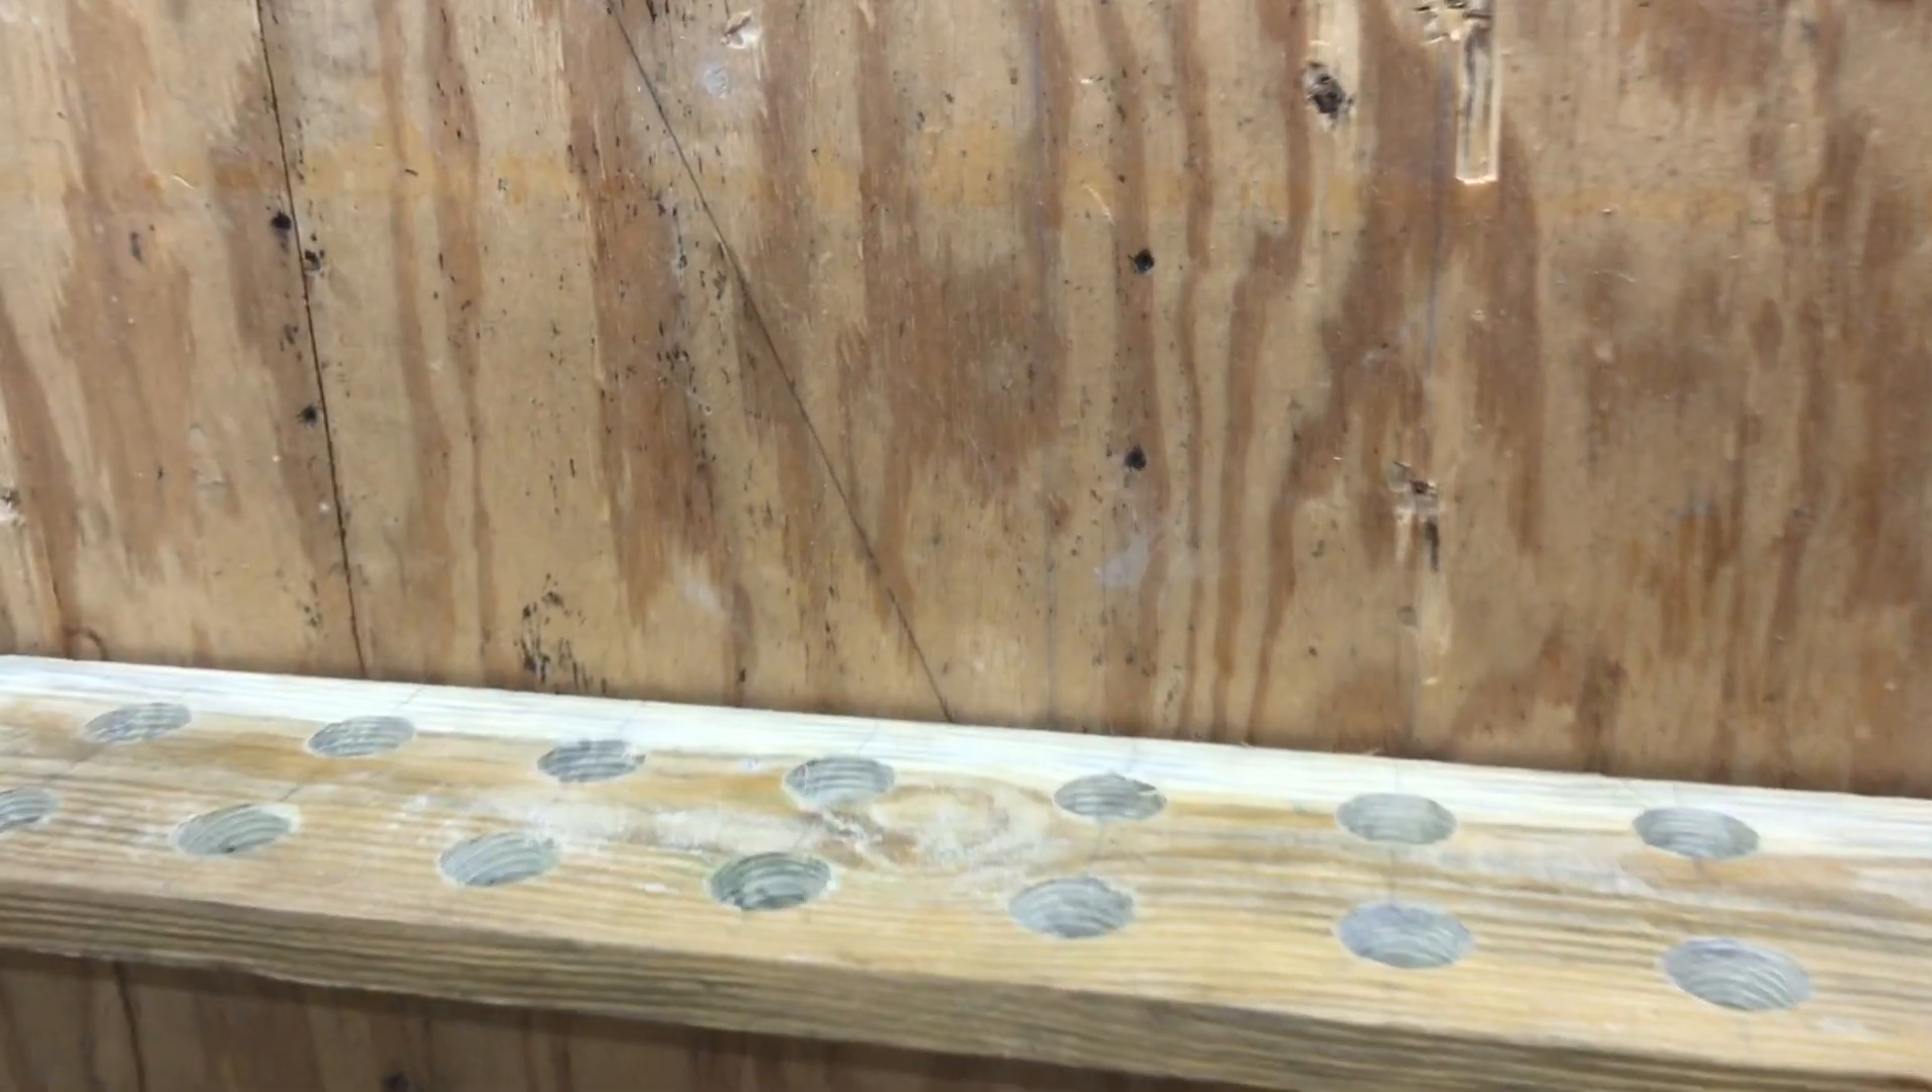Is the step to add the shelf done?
Yes.